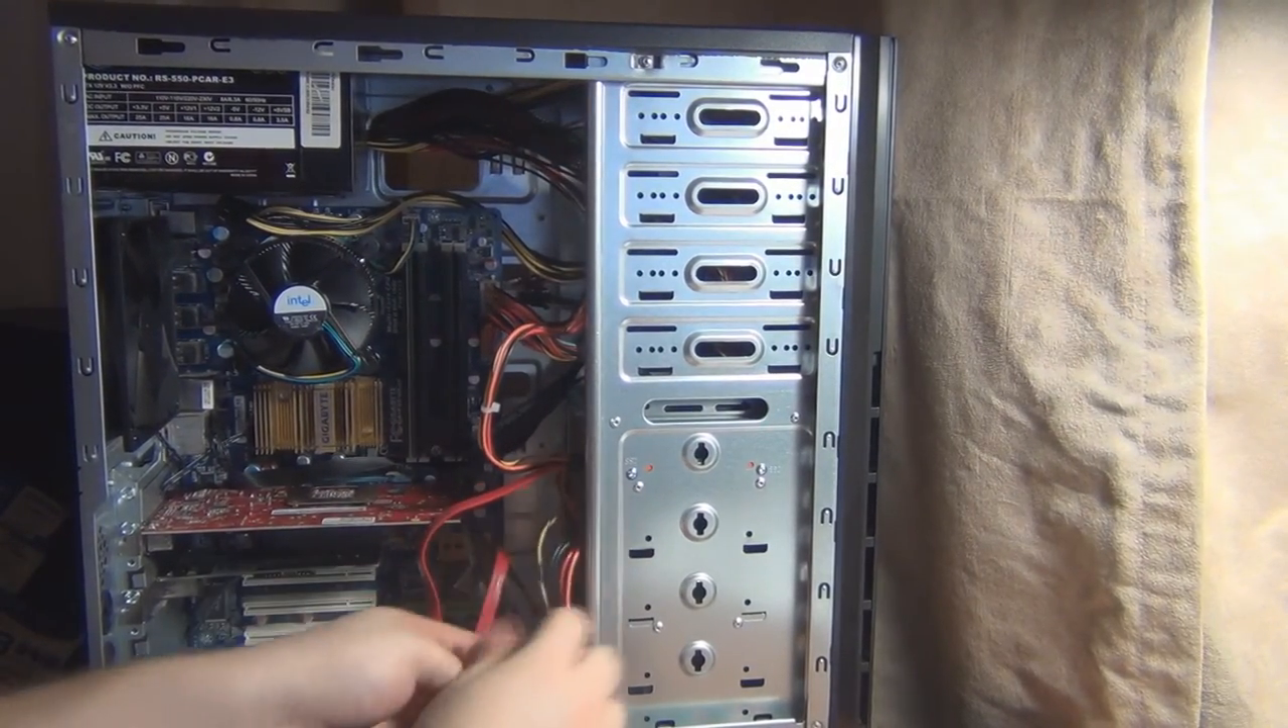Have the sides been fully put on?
No.